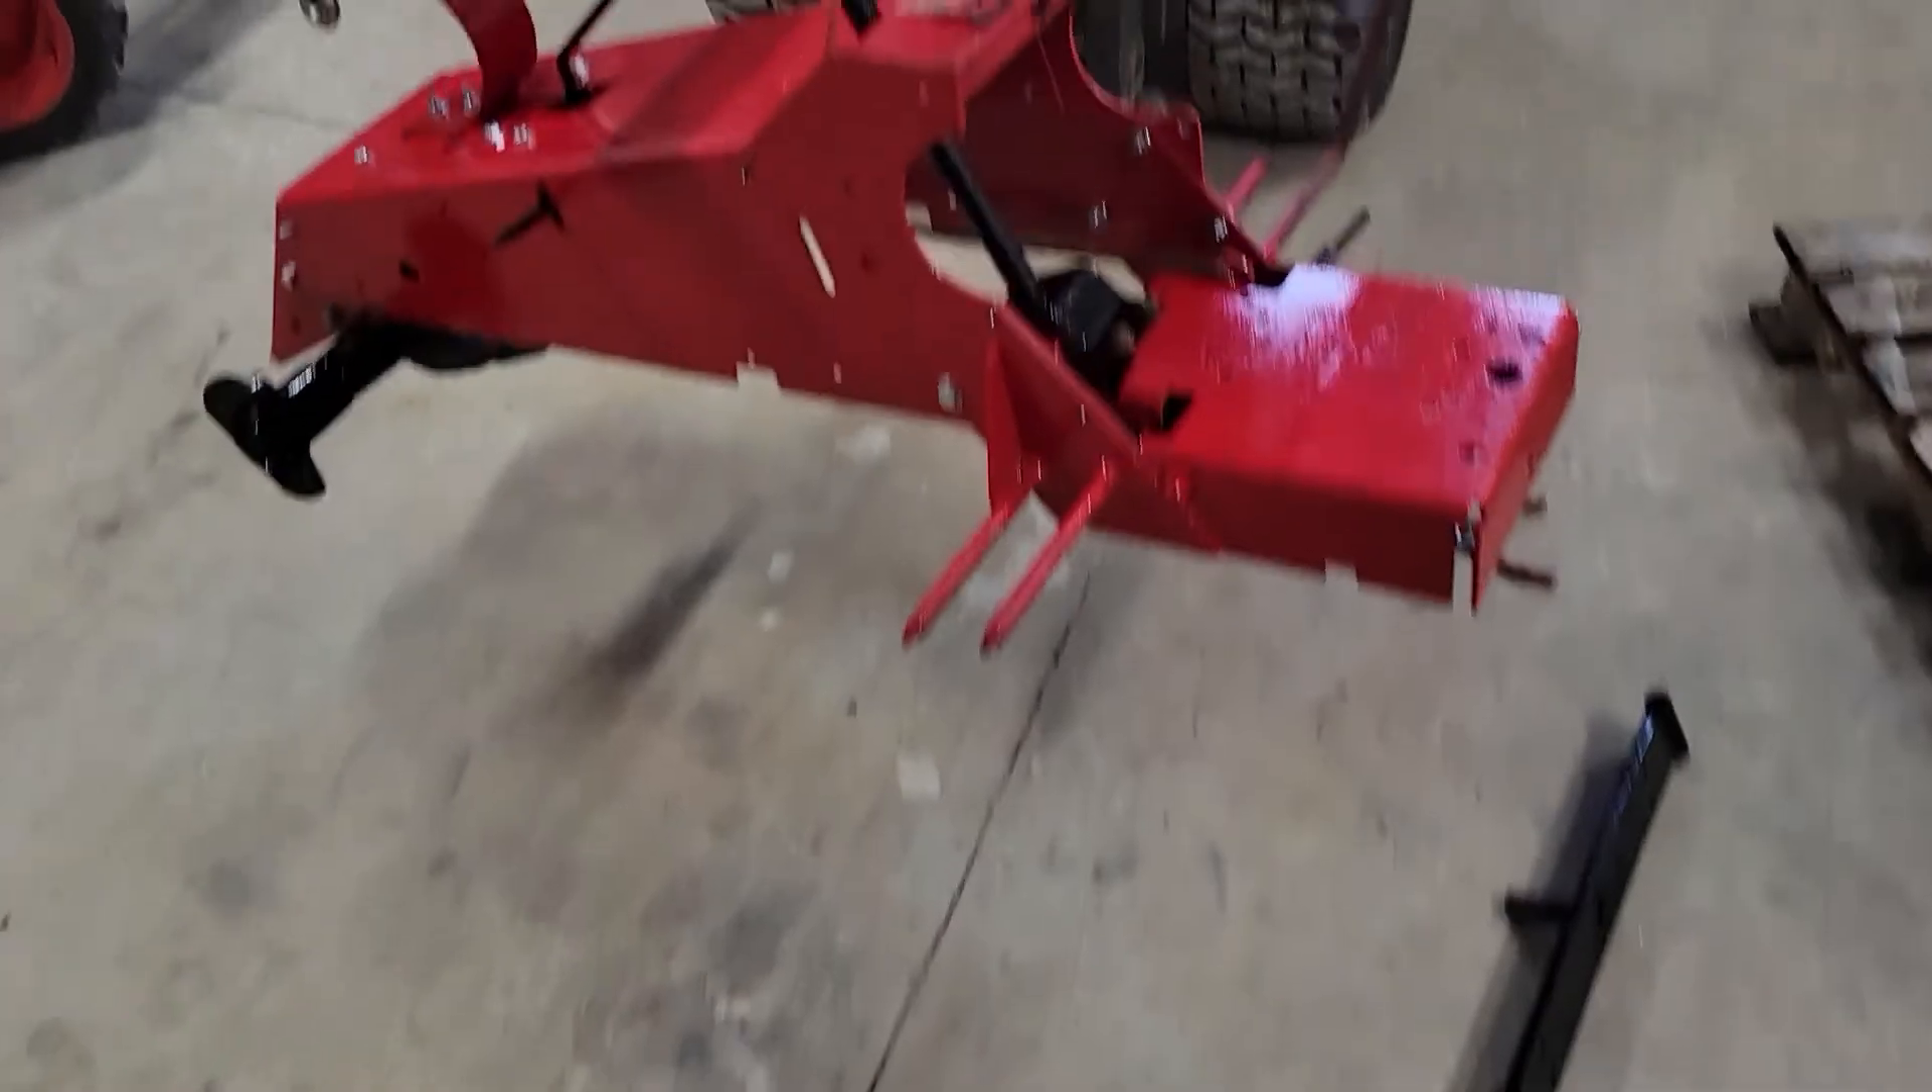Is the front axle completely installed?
No.